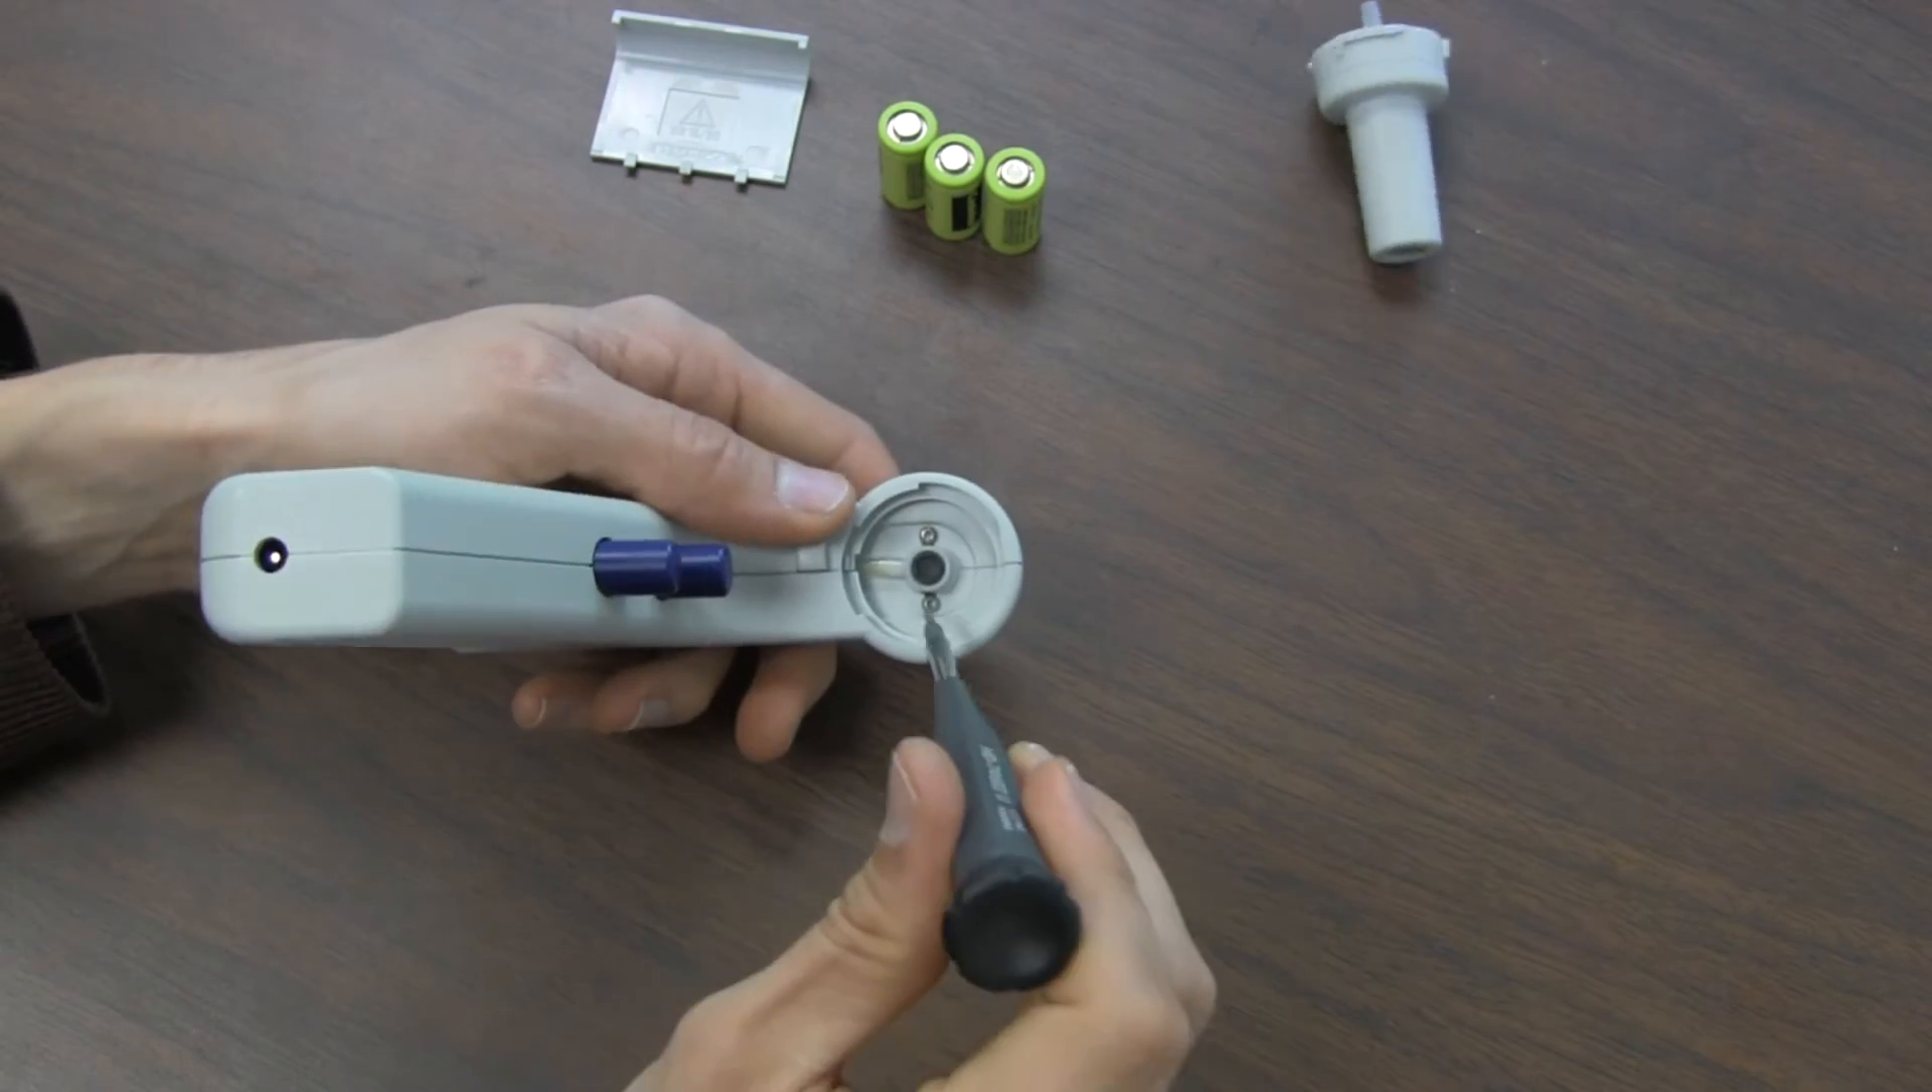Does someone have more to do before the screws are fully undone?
Yes.